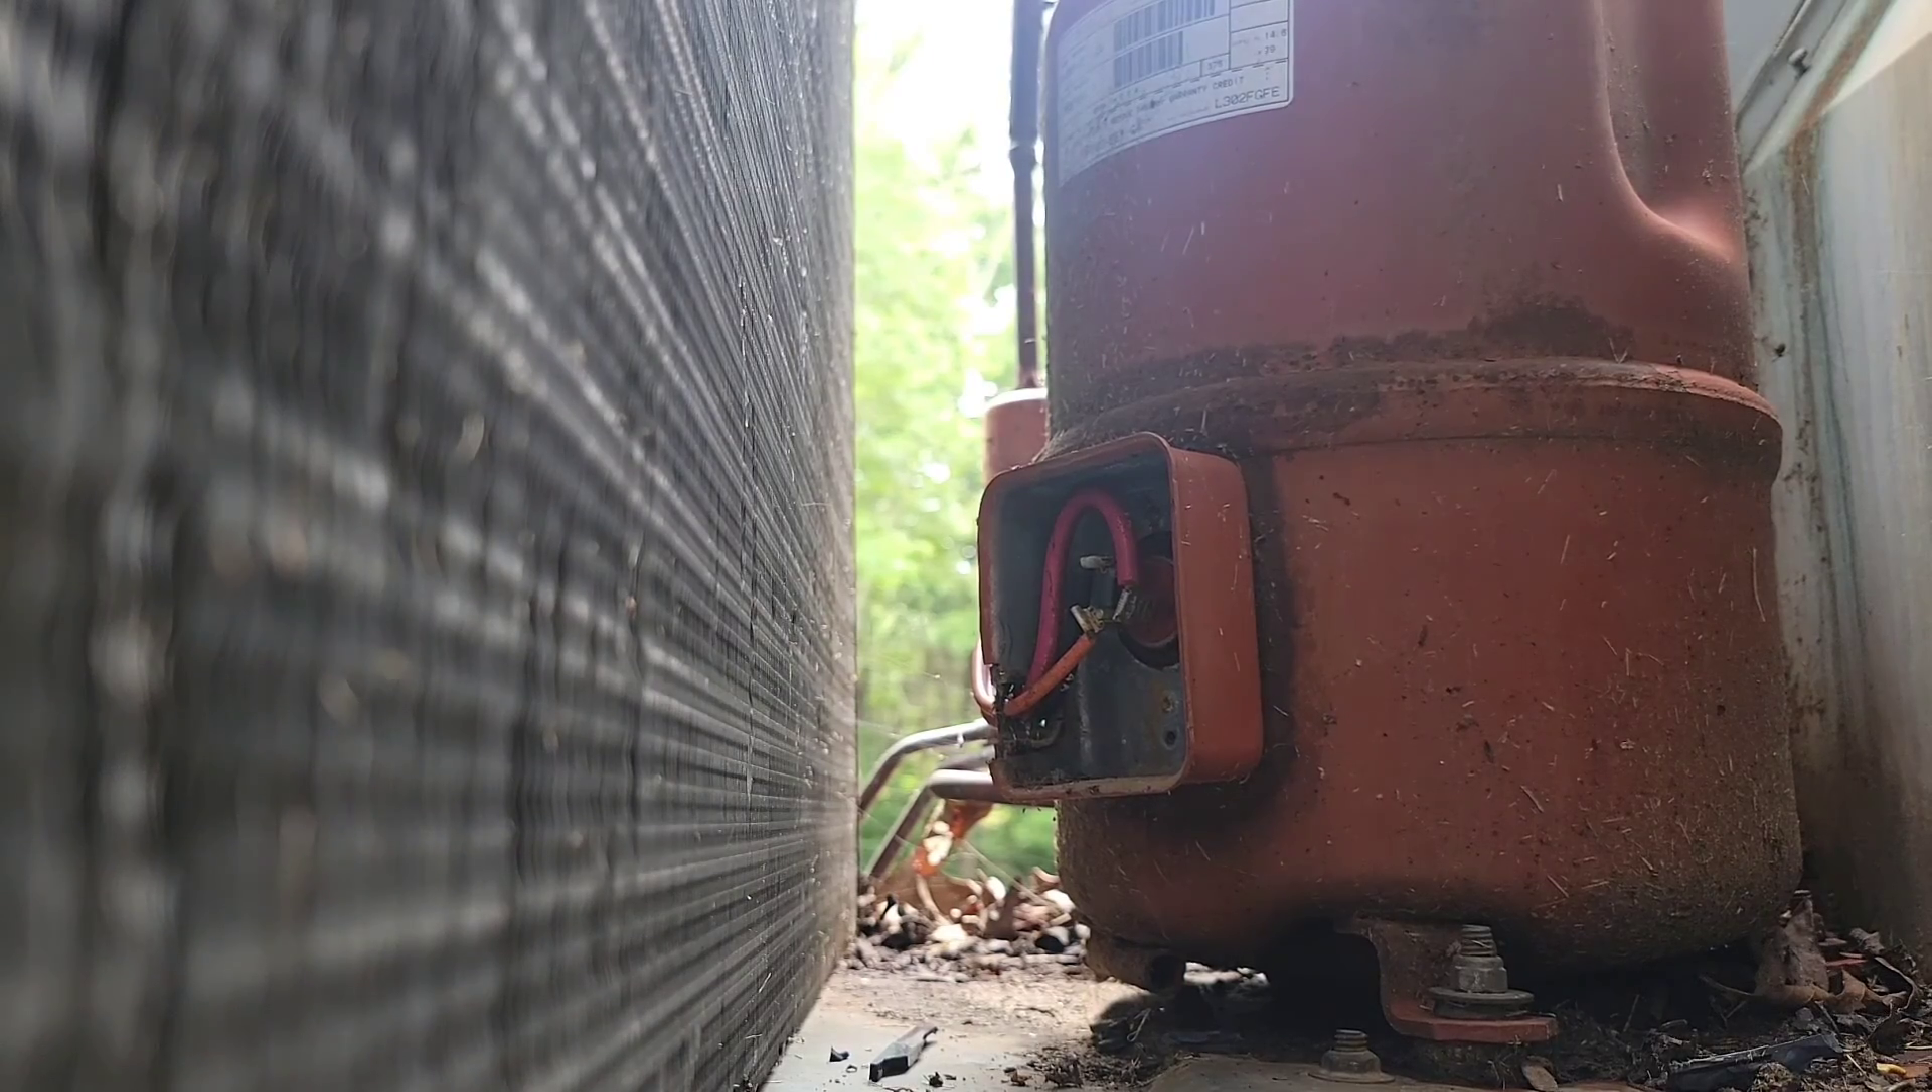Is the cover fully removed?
Yes.